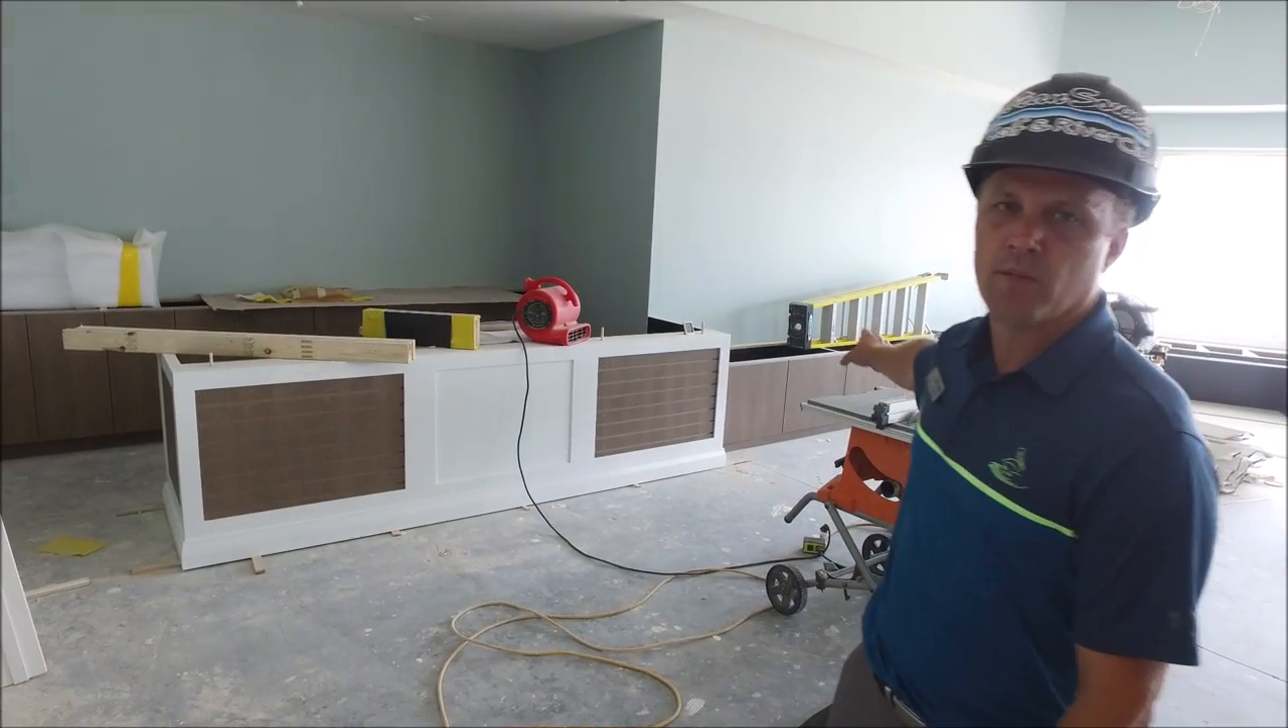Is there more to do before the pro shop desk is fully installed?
Yes.